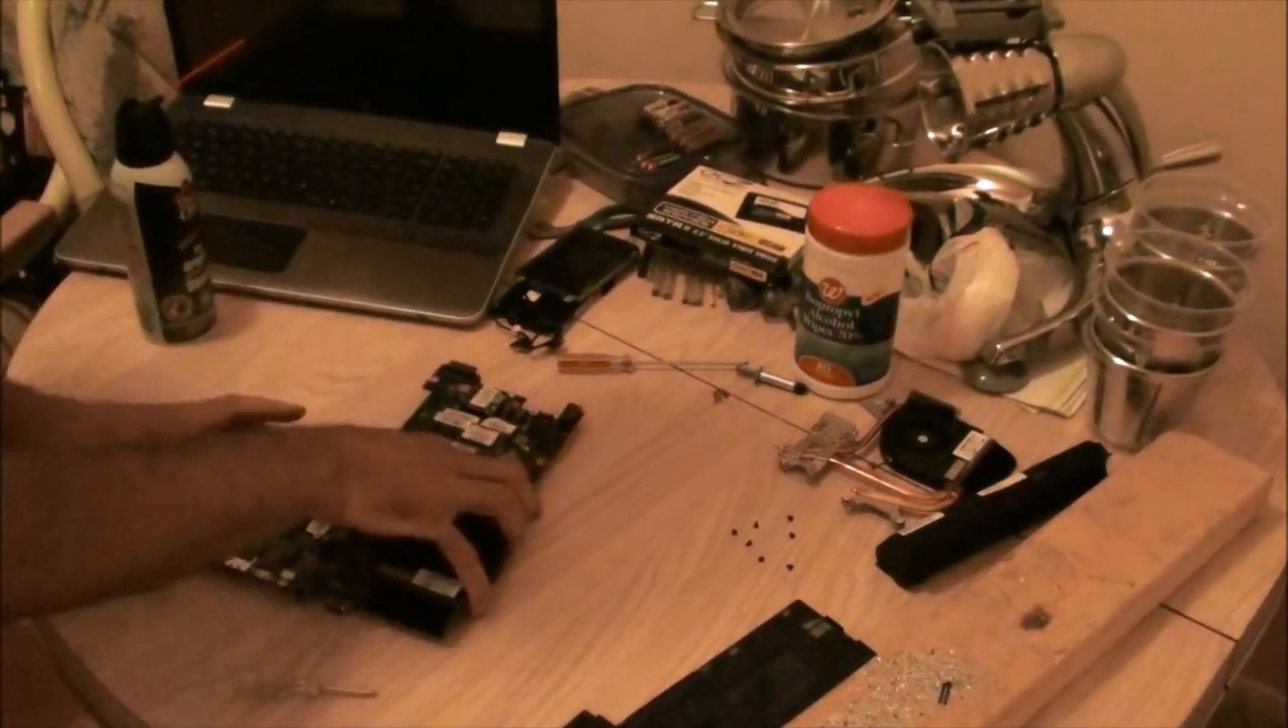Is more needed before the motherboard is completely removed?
No.